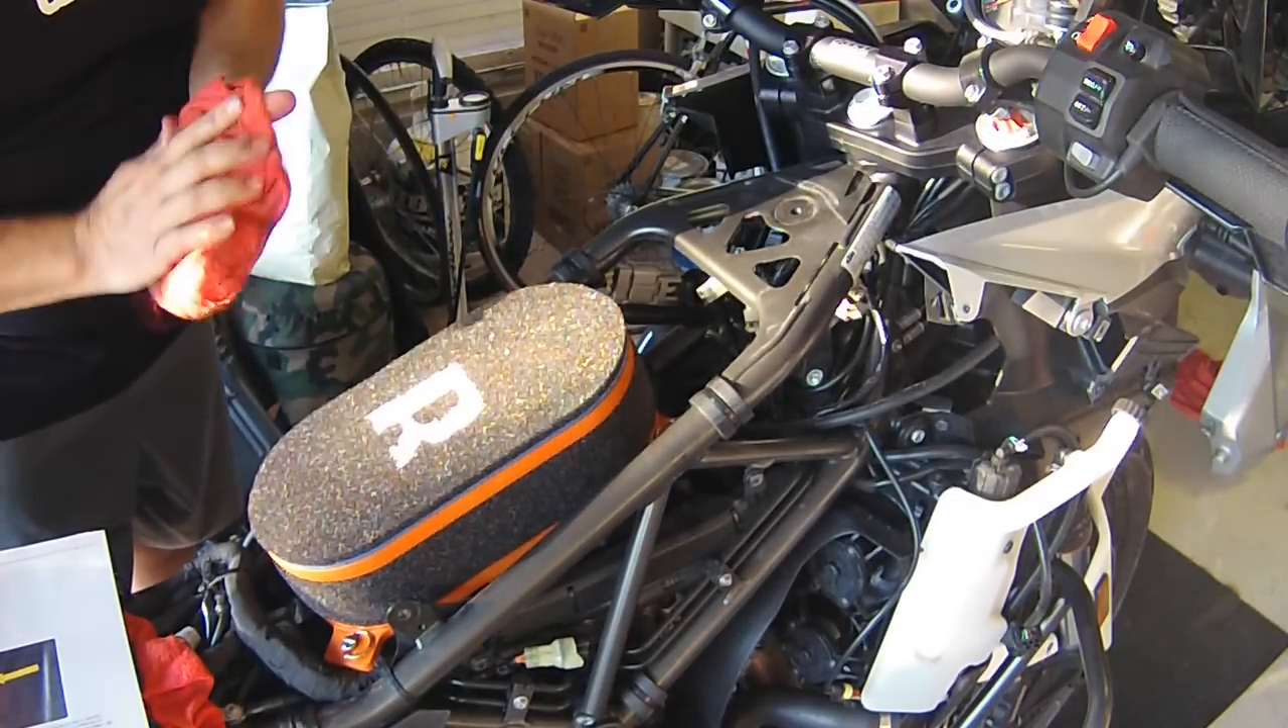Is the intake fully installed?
Yes.